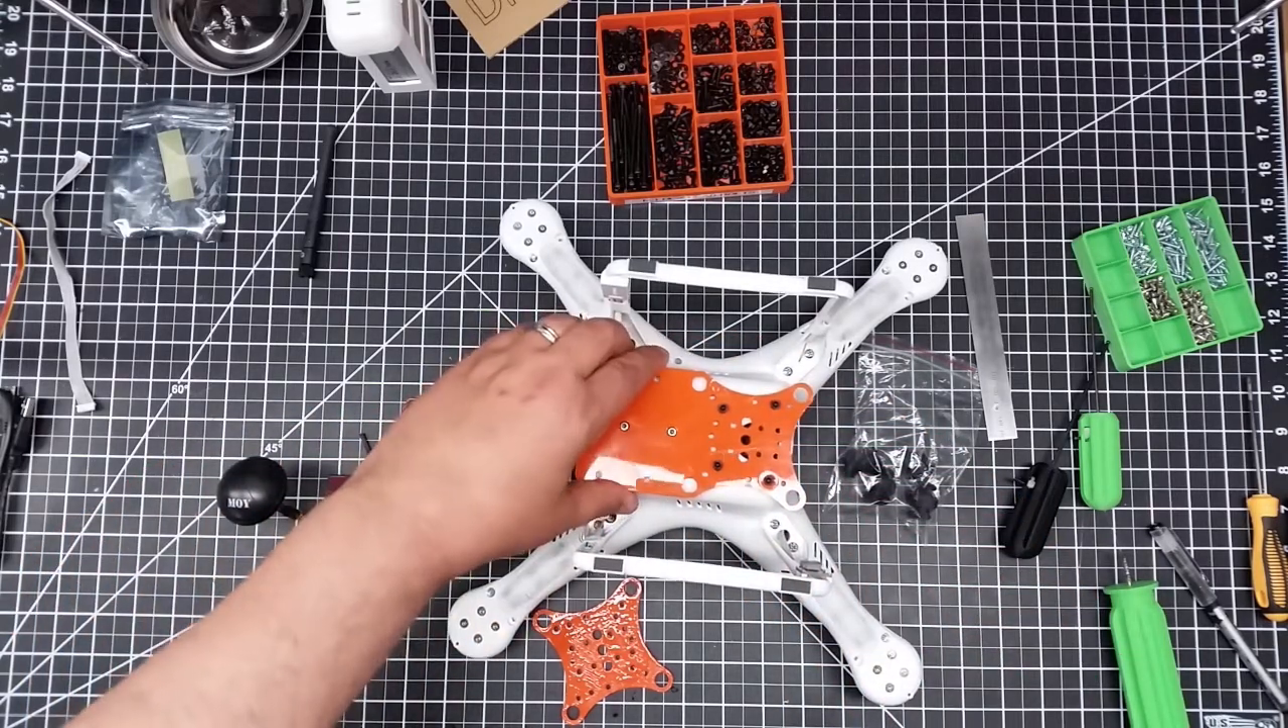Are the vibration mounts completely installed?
No.